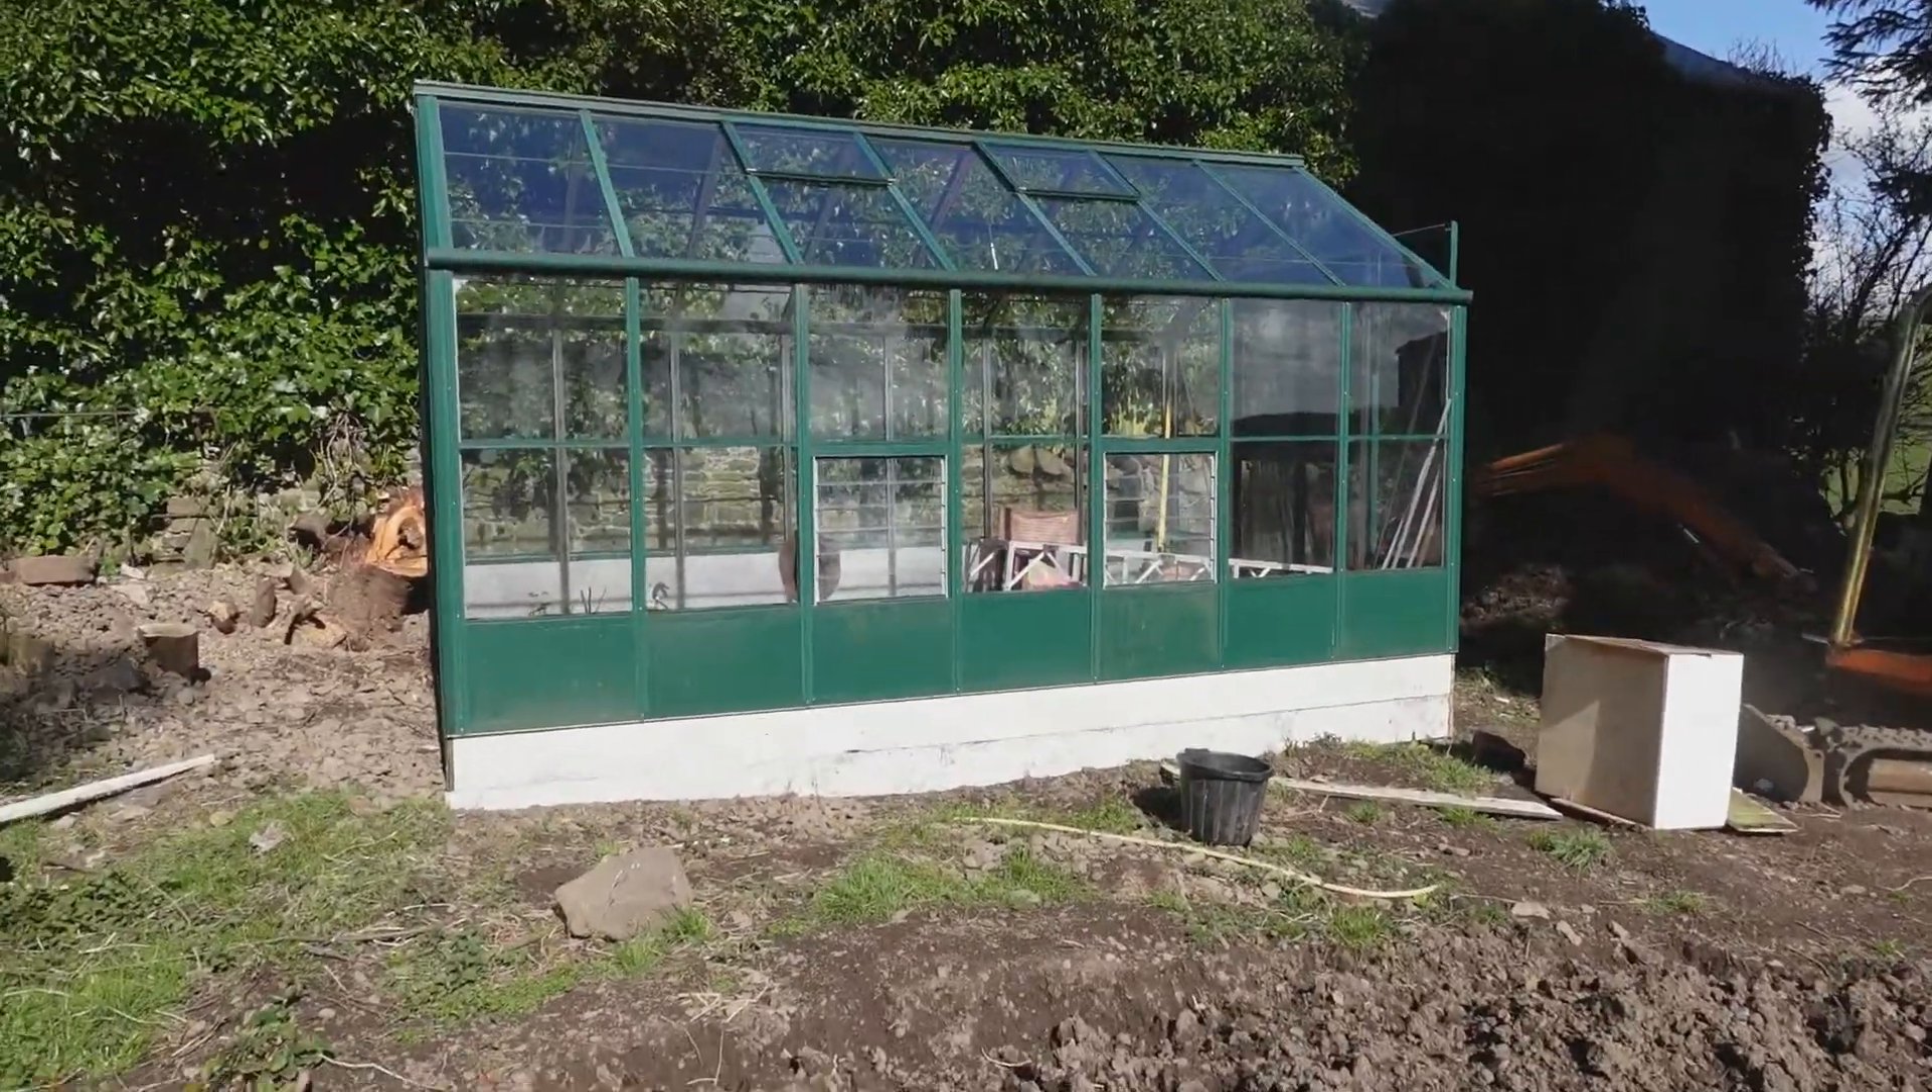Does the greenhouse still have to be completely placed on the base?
No.